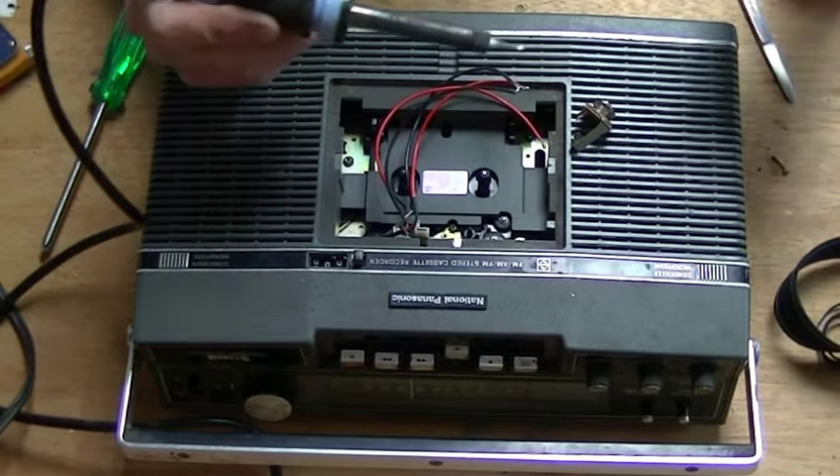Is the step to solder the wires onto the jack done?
No.